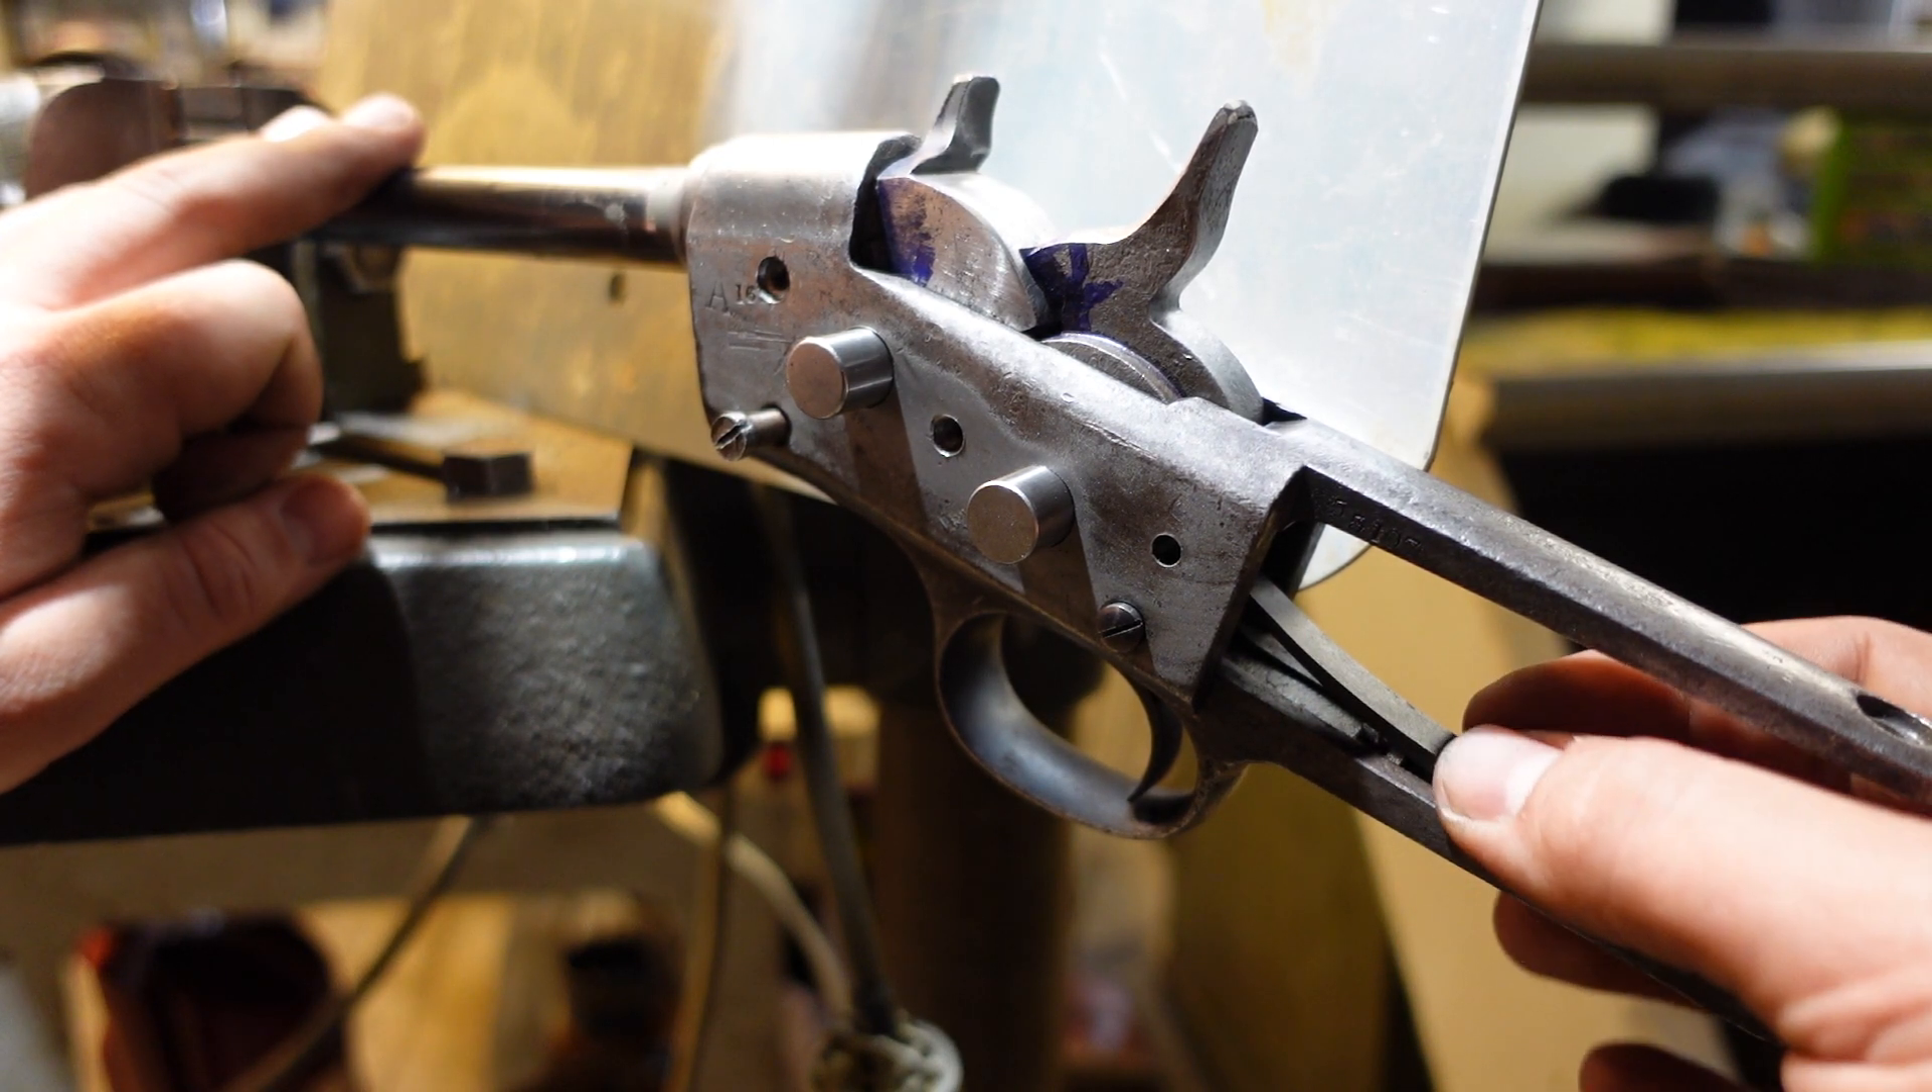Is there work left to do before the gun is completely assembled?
Yes.